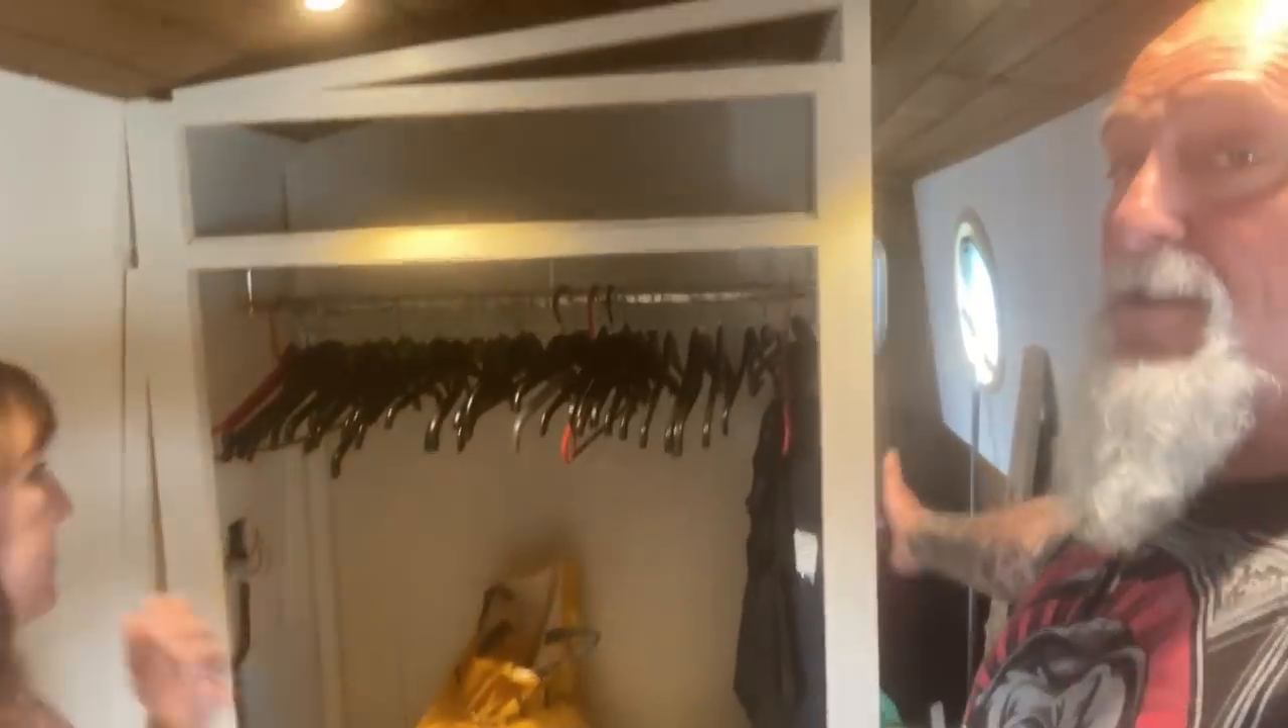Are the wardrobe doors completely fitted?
No.